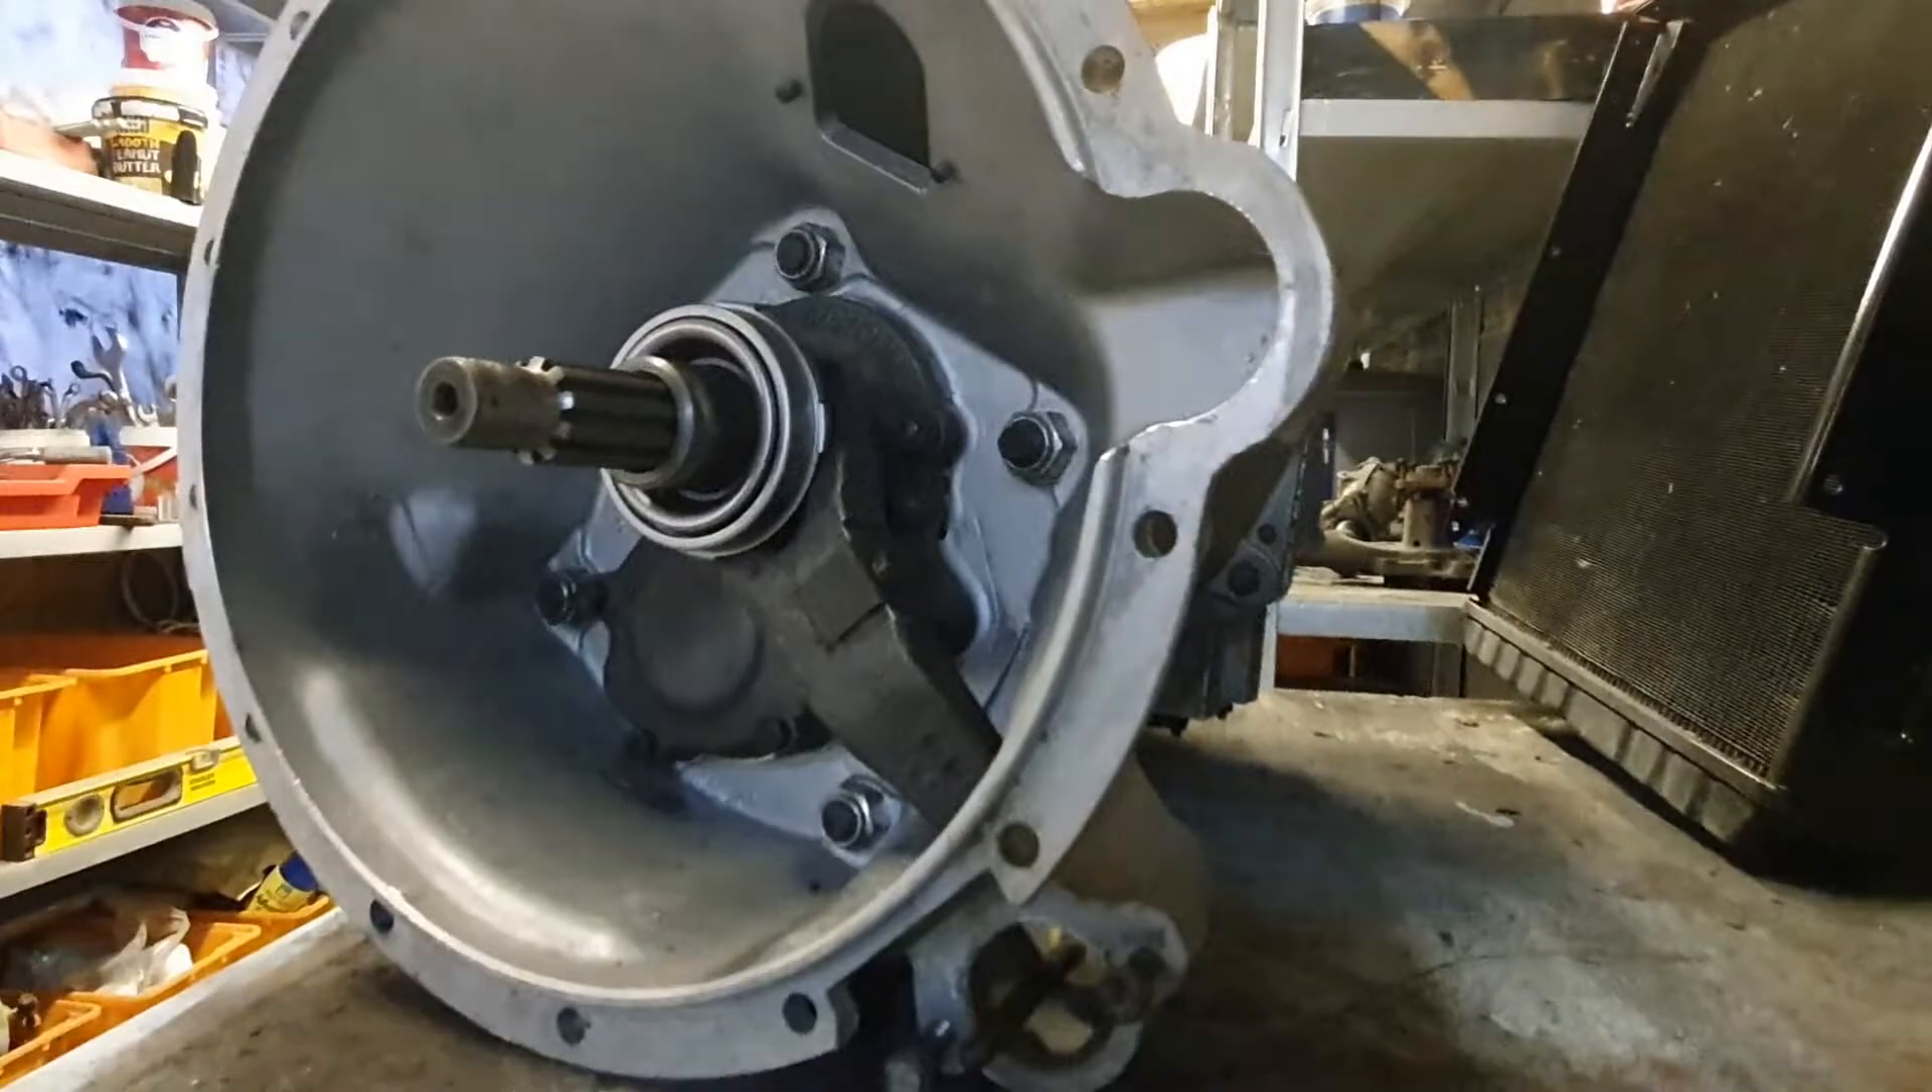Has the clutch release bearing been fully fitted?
Yes.